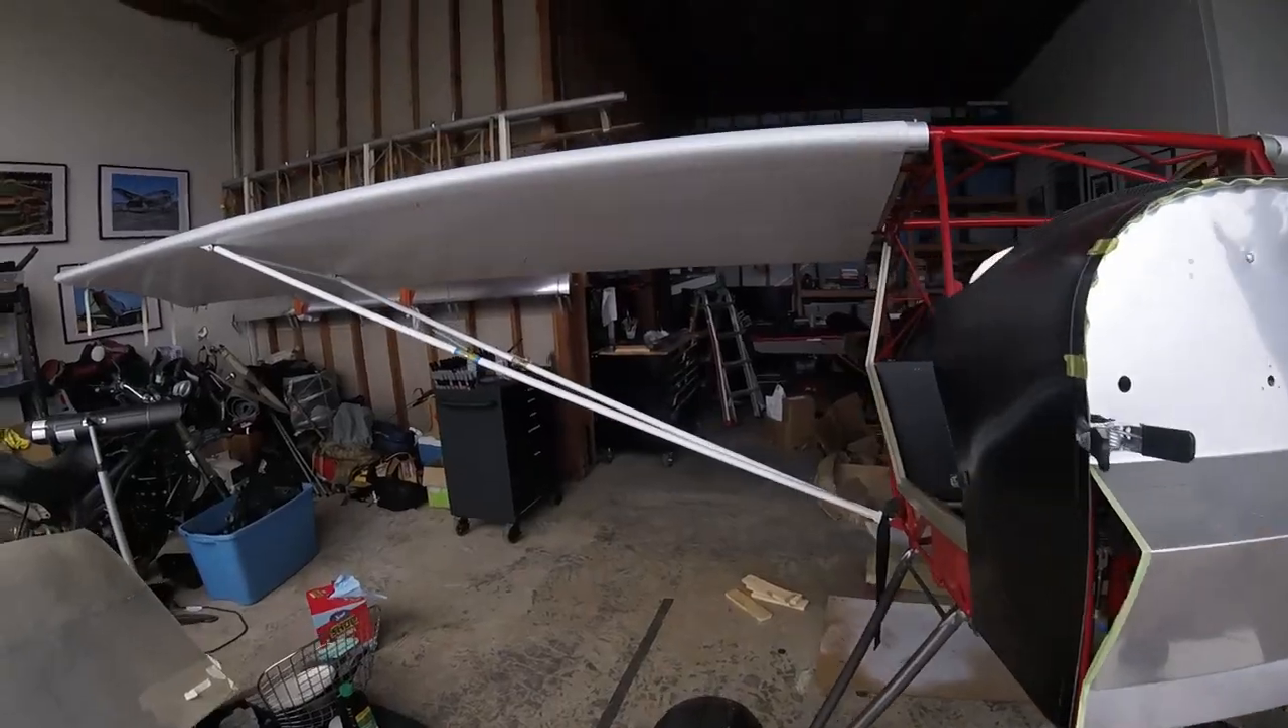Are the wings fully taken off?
No.